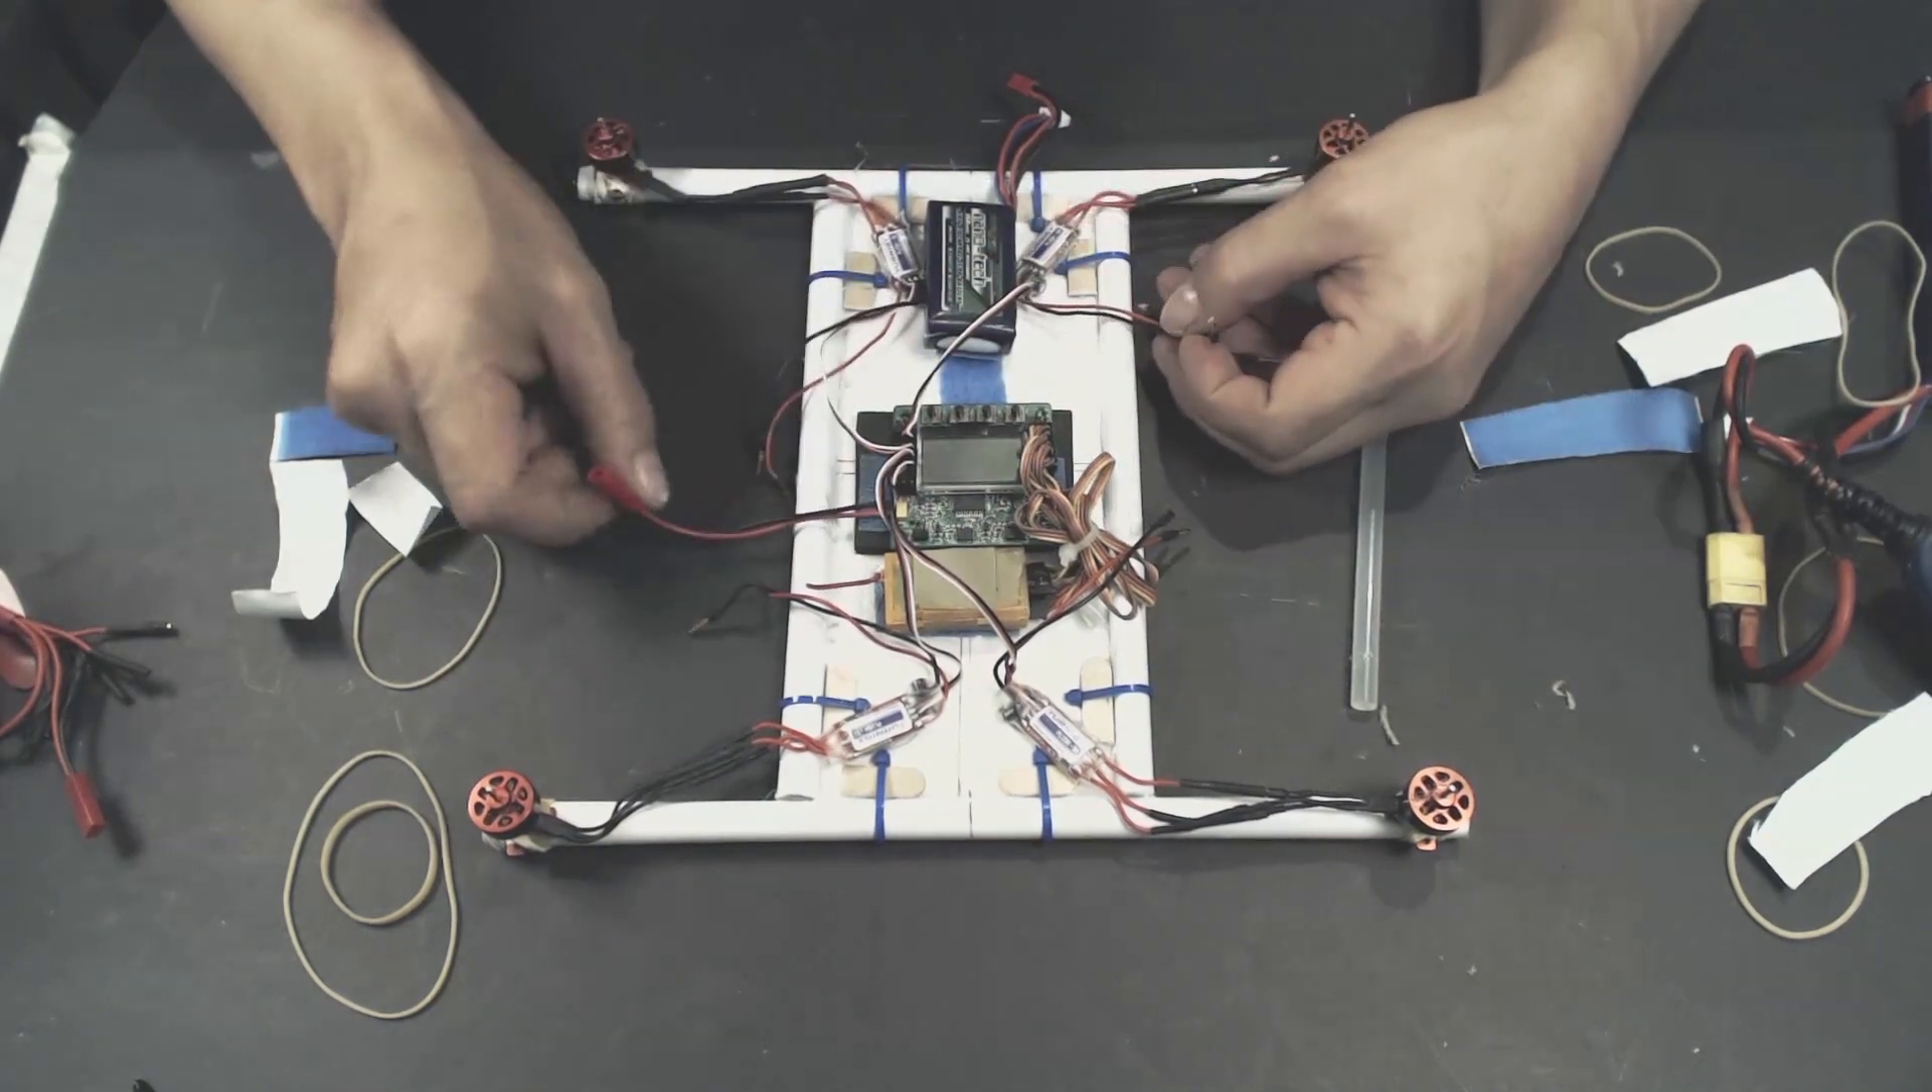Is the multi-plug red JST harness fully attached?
No.